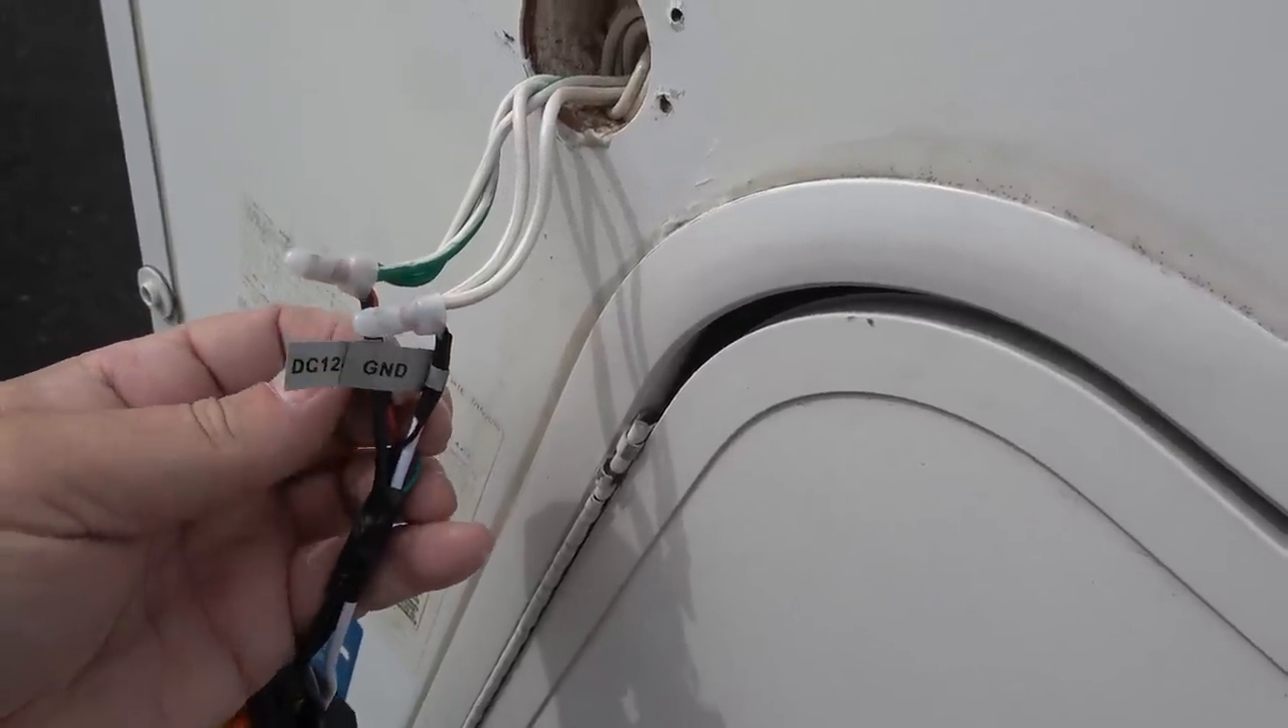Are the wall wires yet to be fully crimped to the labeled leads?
No.